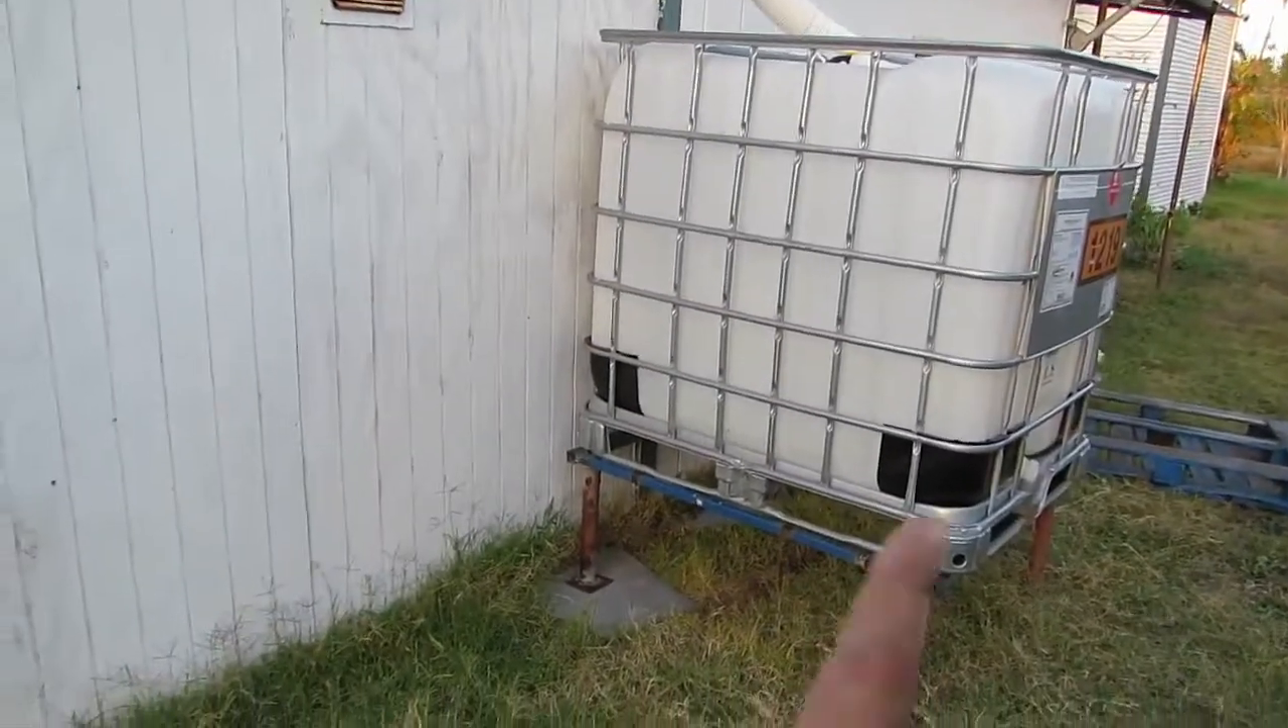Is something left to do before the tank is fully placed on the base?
No.